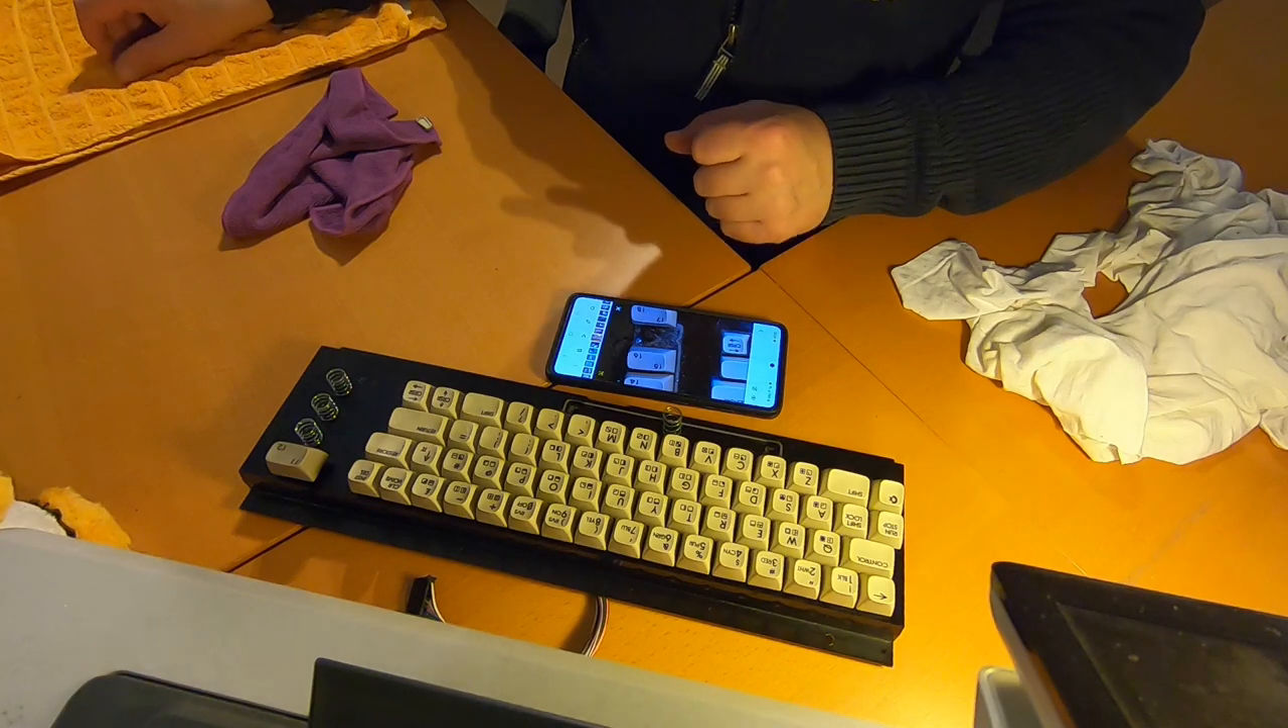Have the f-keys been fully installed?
No.